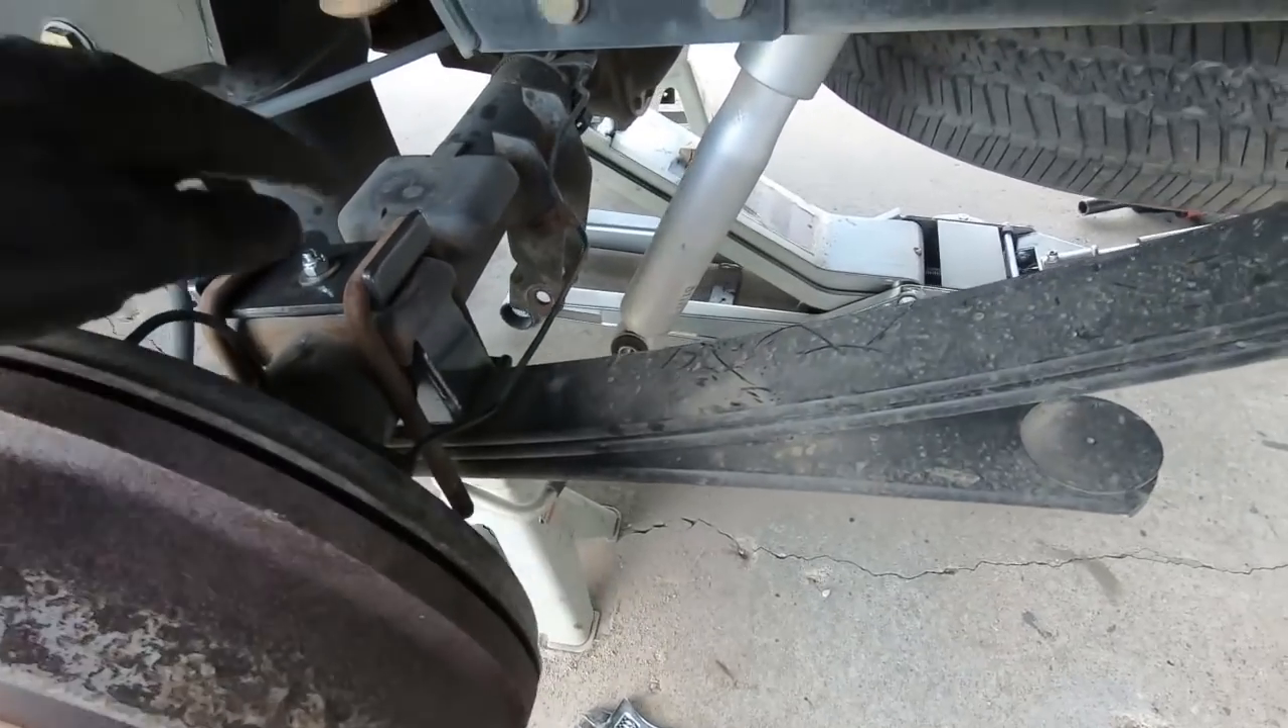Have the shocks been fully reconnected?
No.